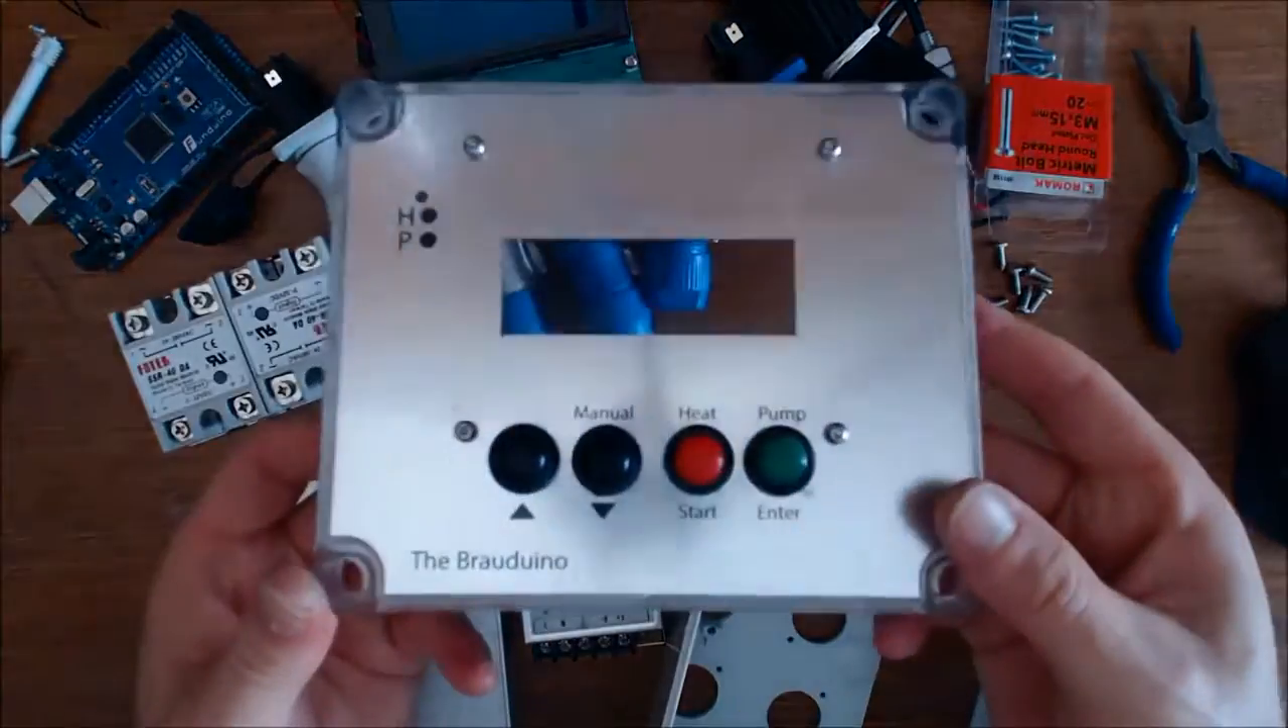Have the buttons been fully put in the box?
Yes.